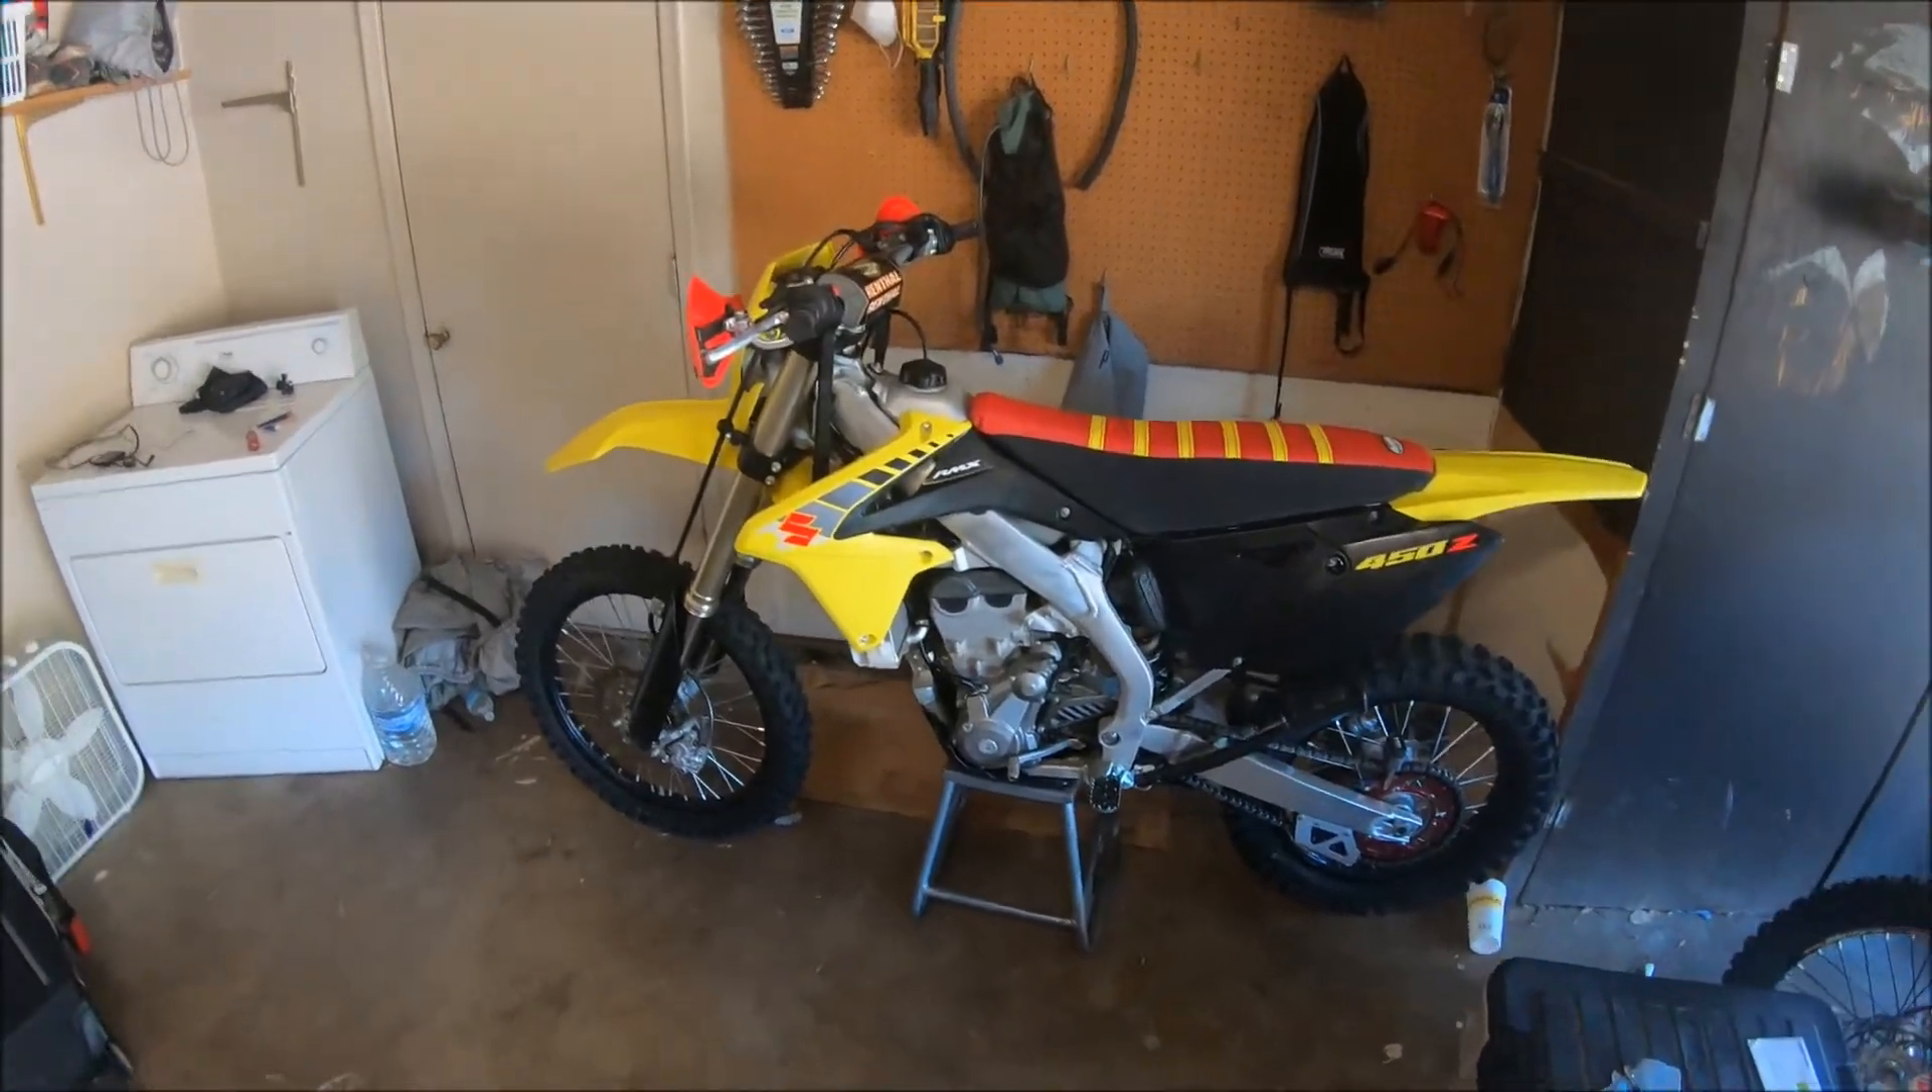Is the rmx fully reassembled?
Yes.